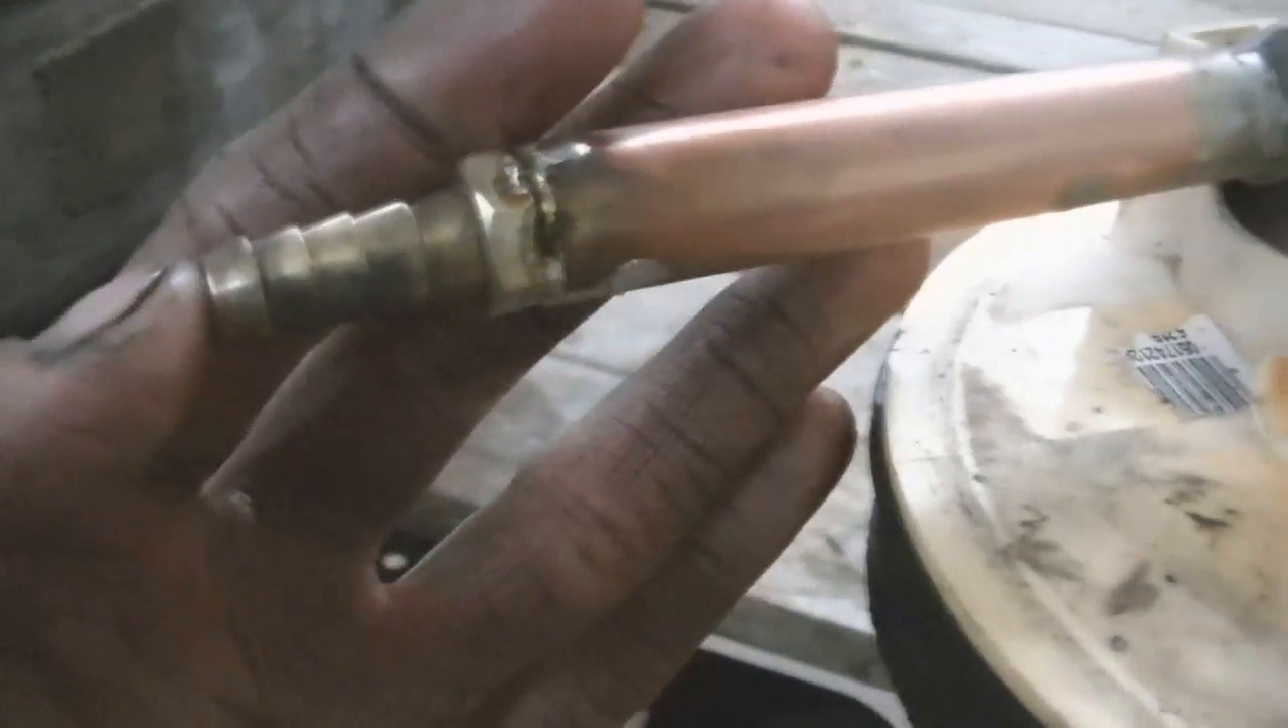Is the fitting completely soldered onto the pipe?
Yes.